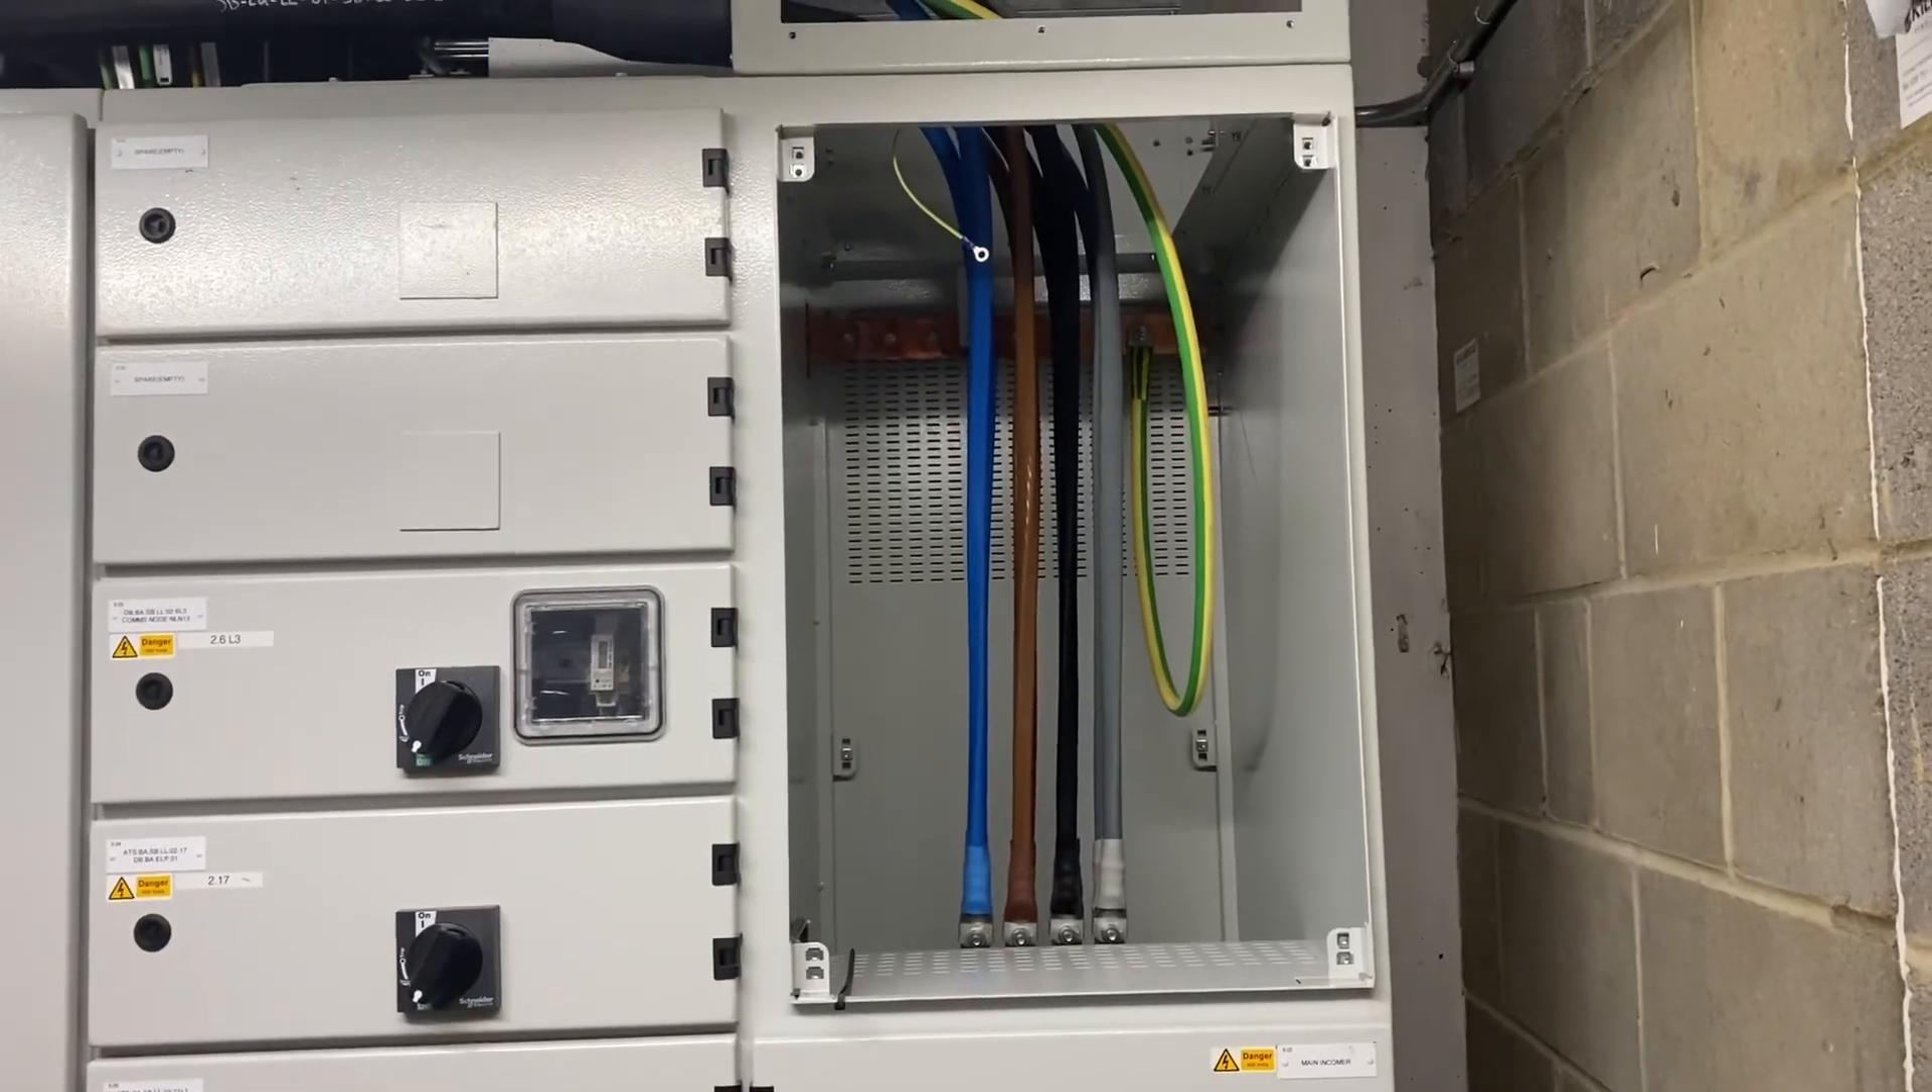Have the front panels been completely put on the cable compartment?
No.